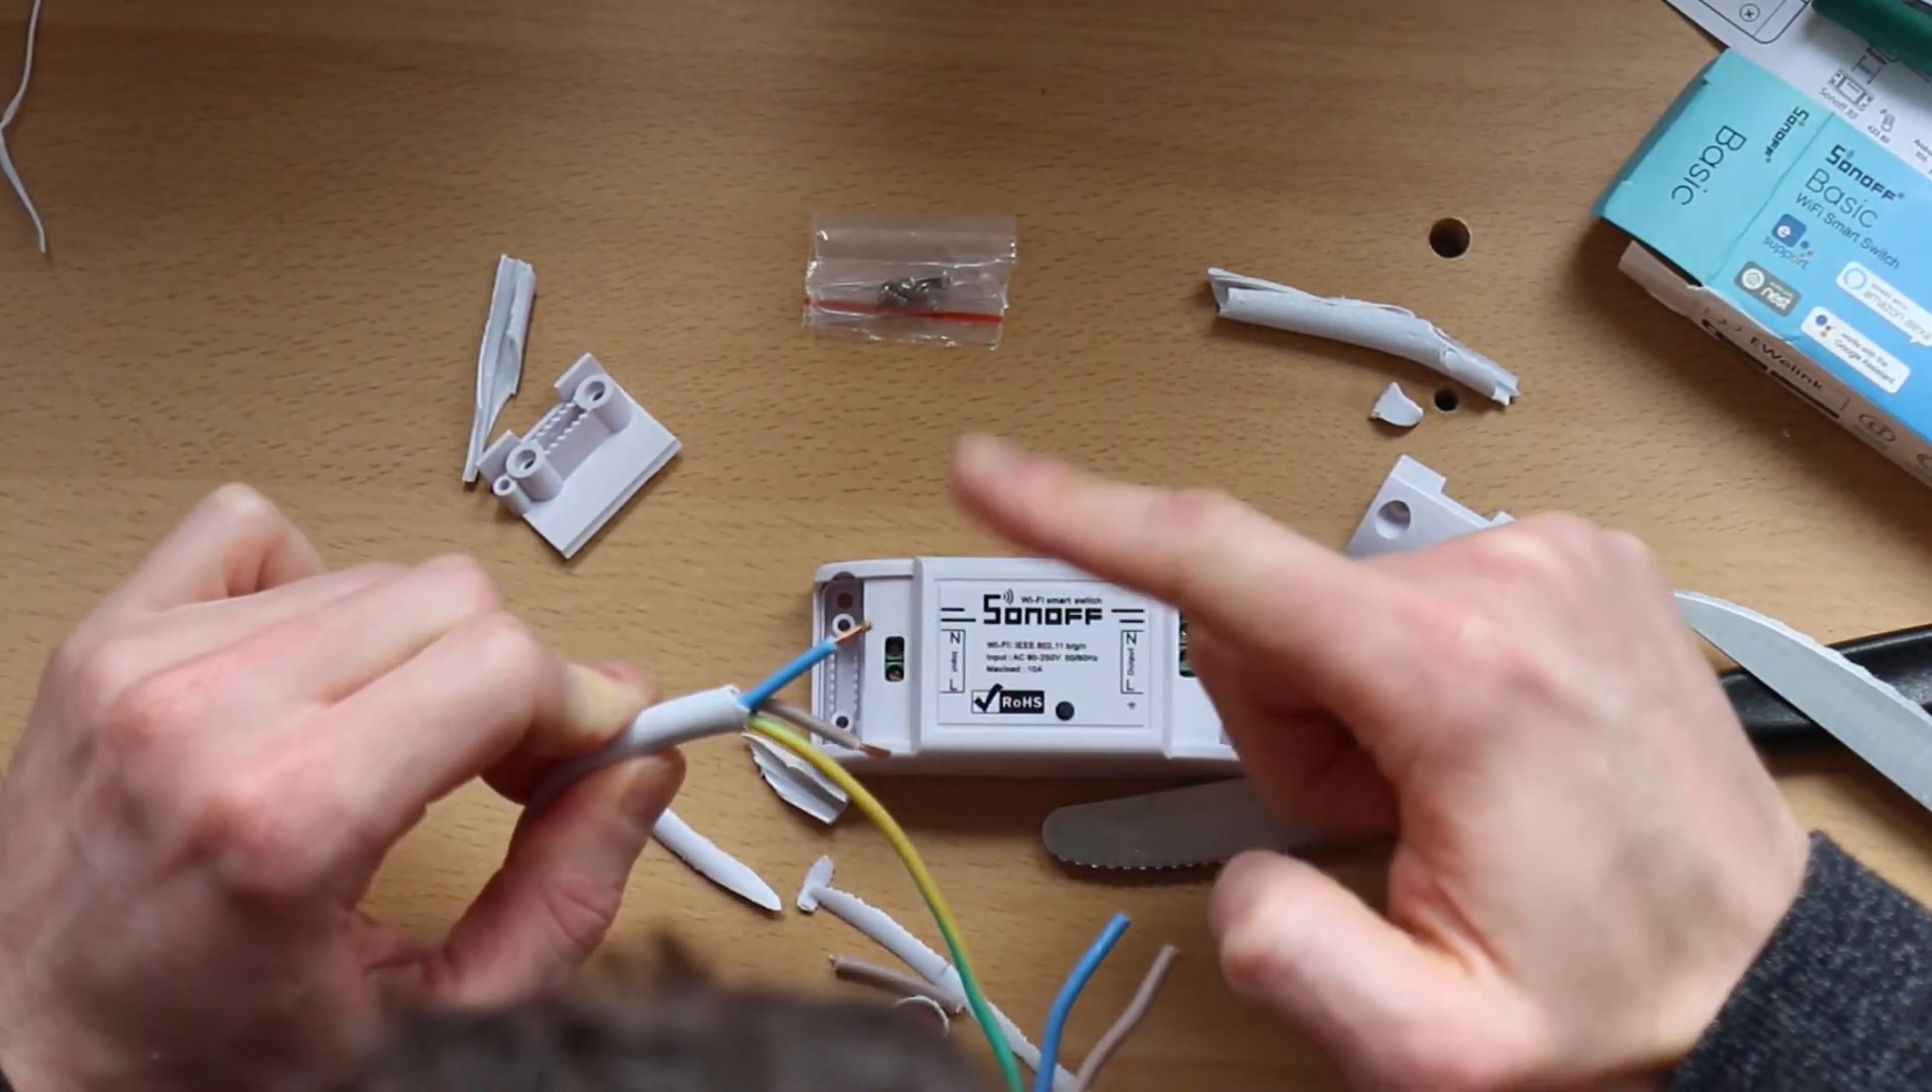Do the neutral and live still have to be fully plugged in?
Yes.